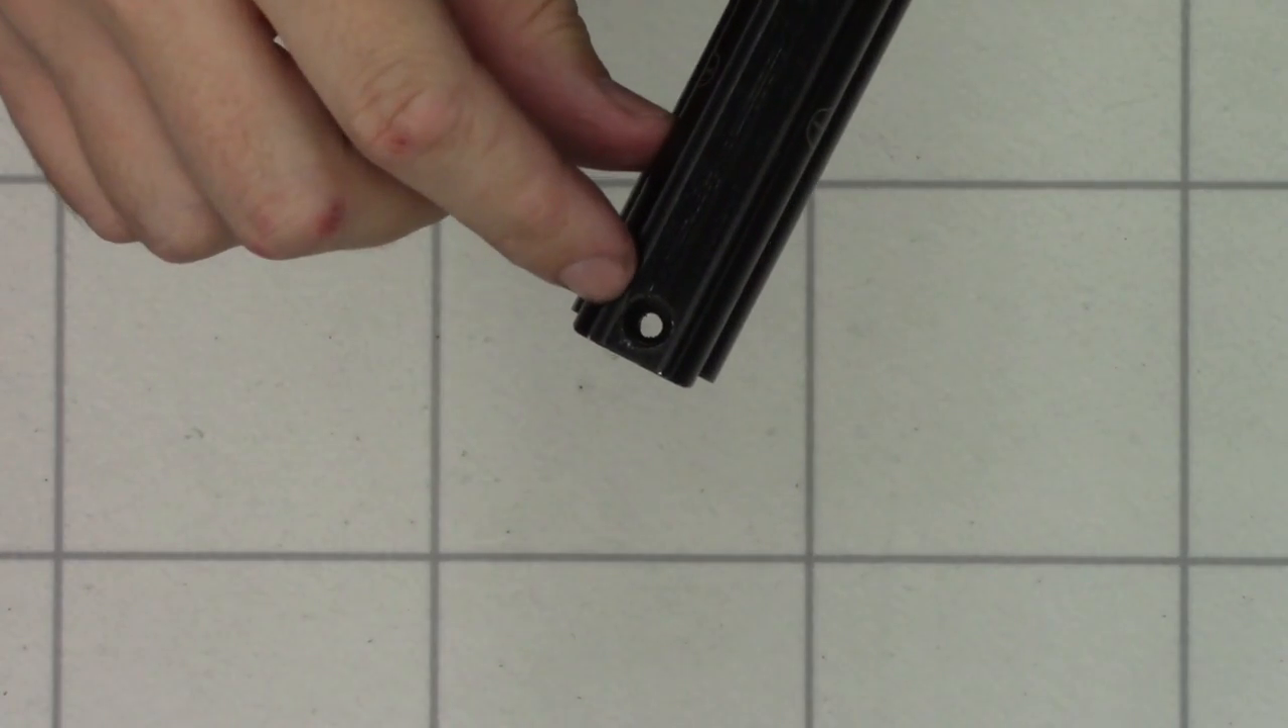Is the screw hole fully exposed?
Yes.